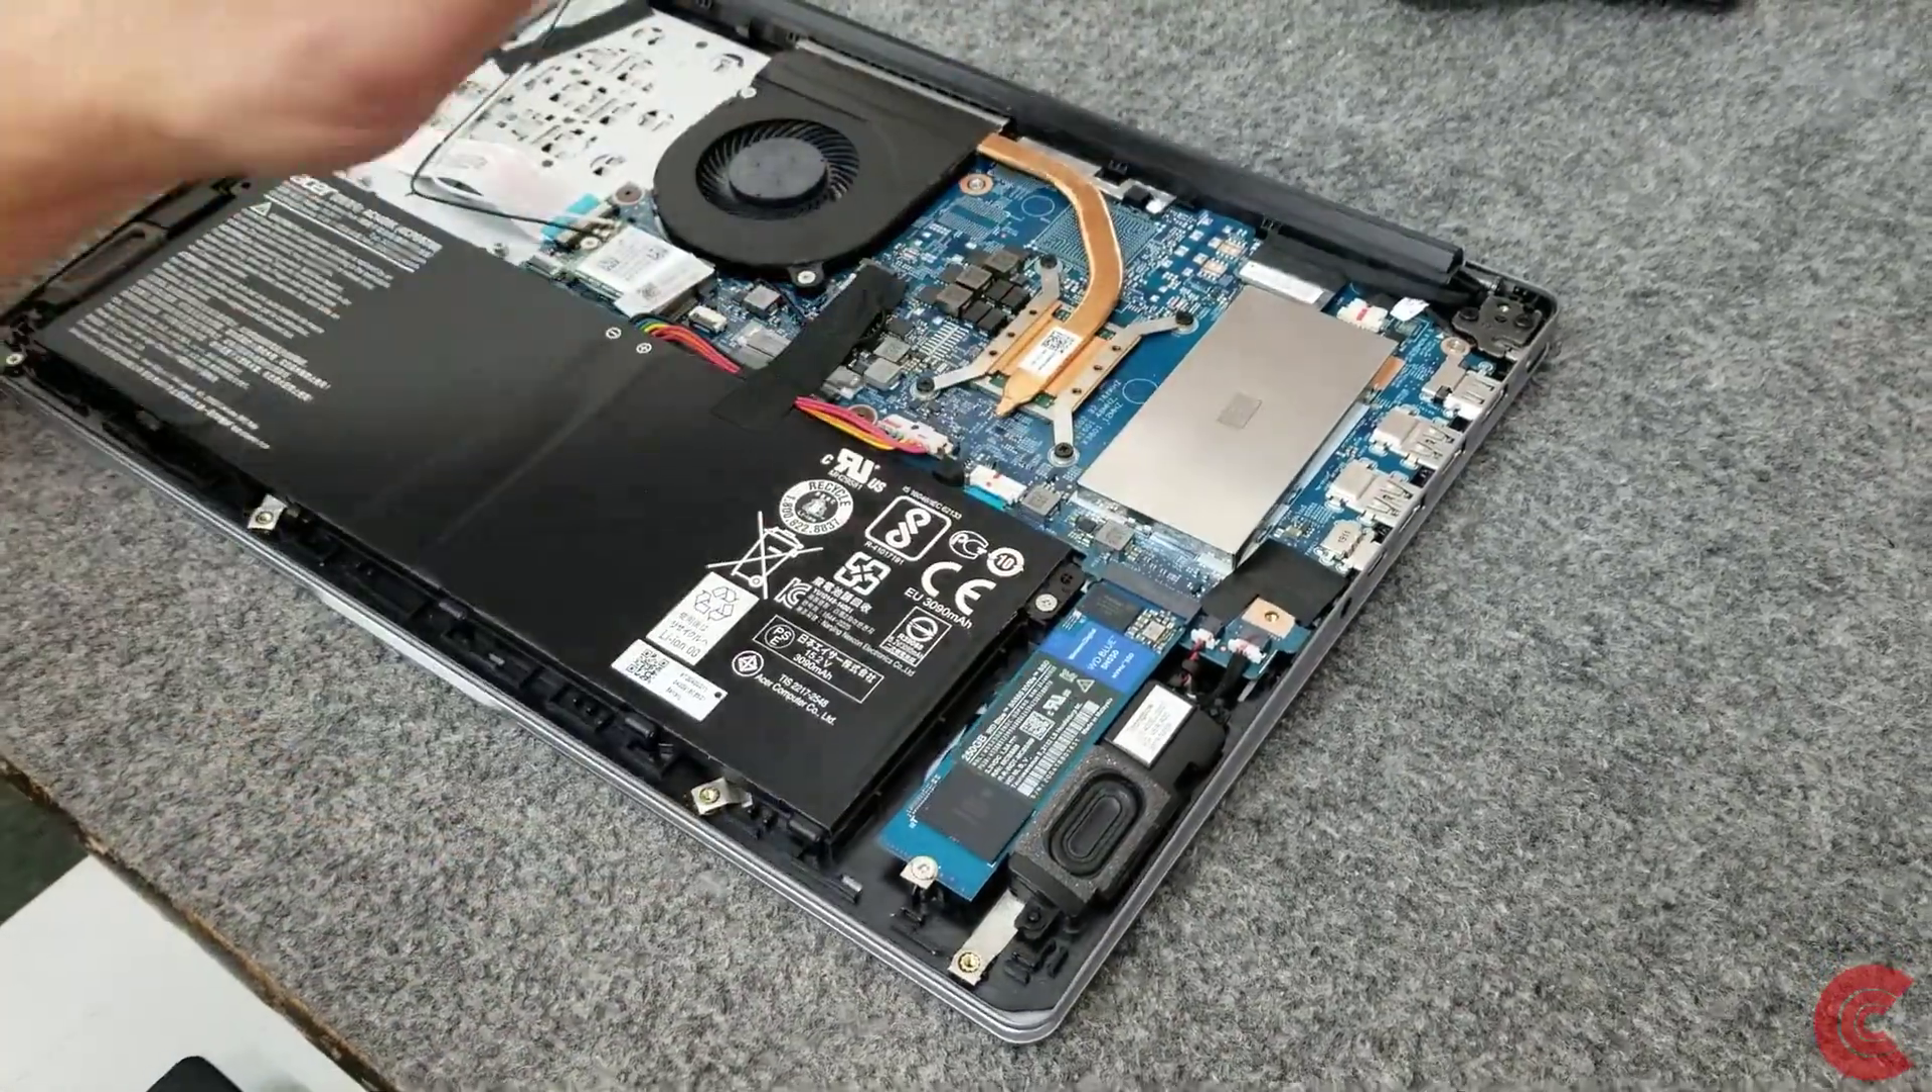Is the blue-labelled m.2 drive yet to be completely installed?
No.